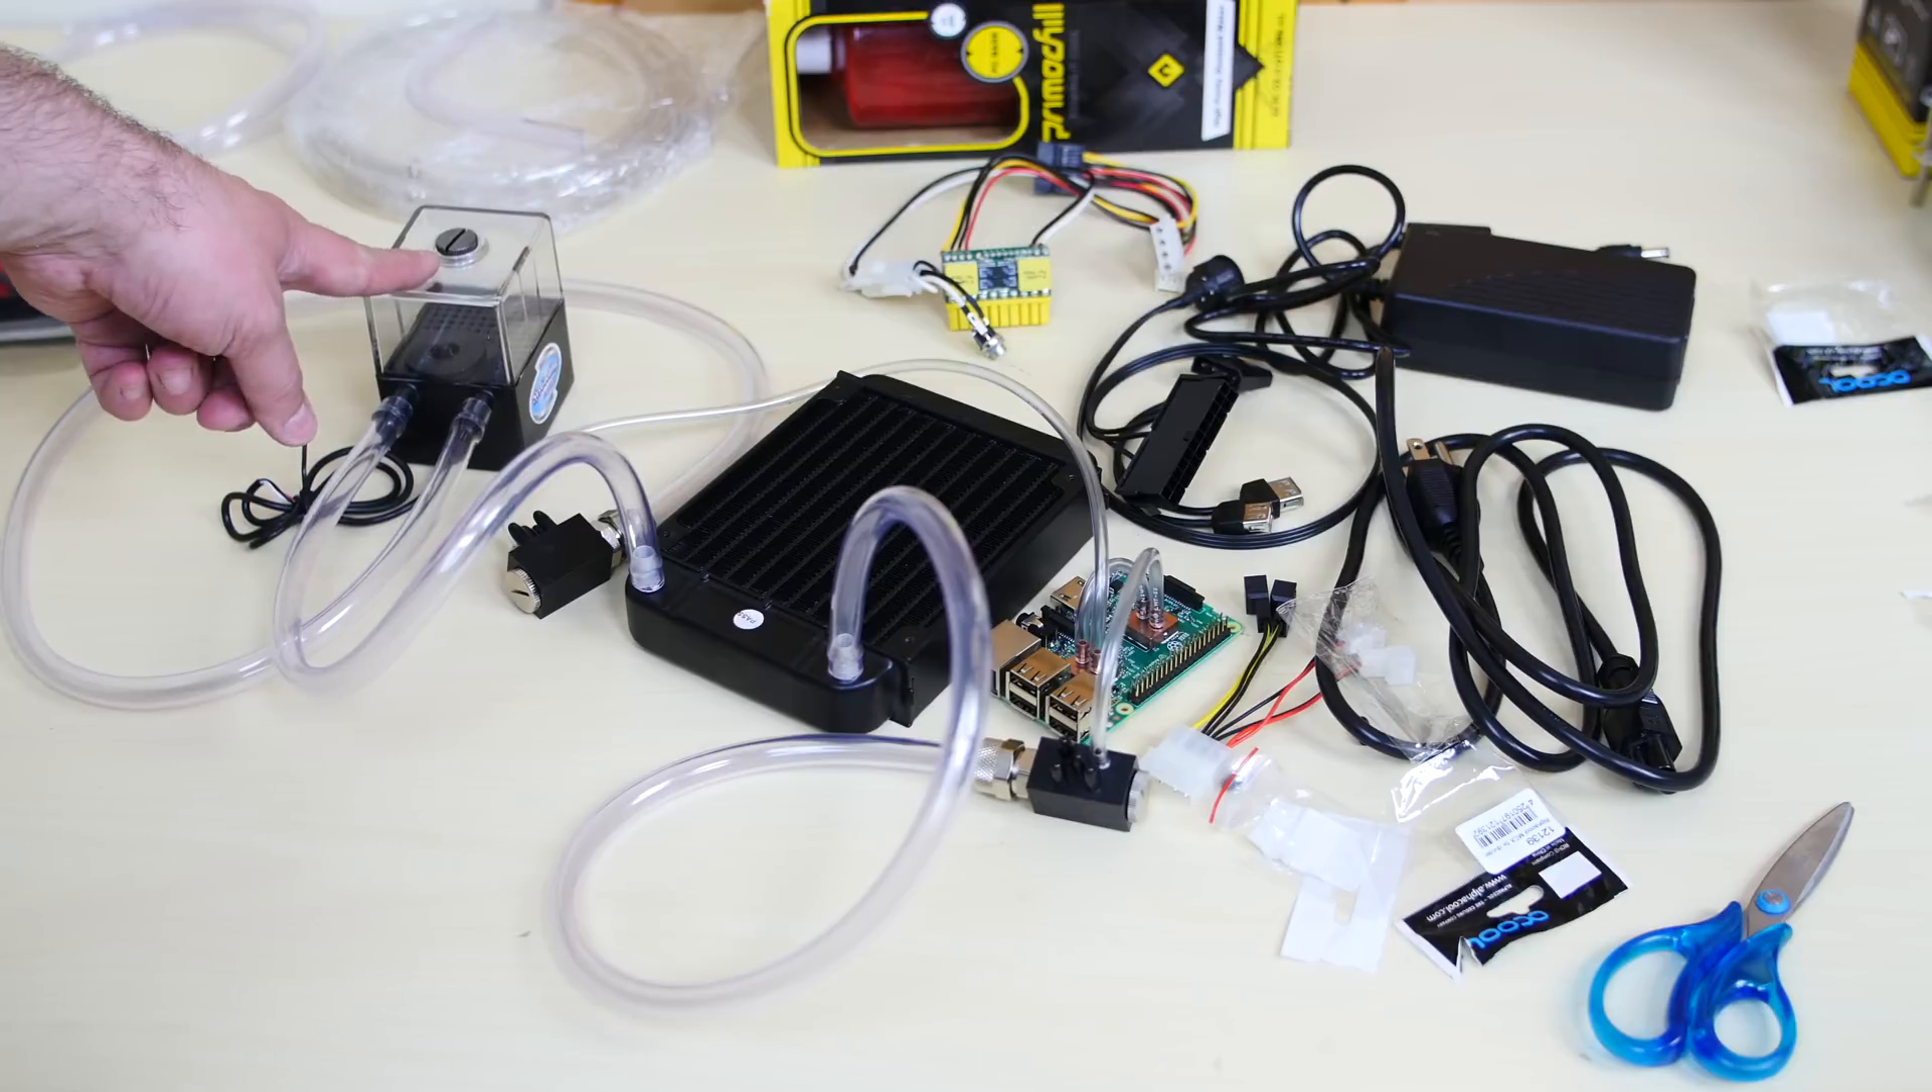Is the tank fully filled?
No.